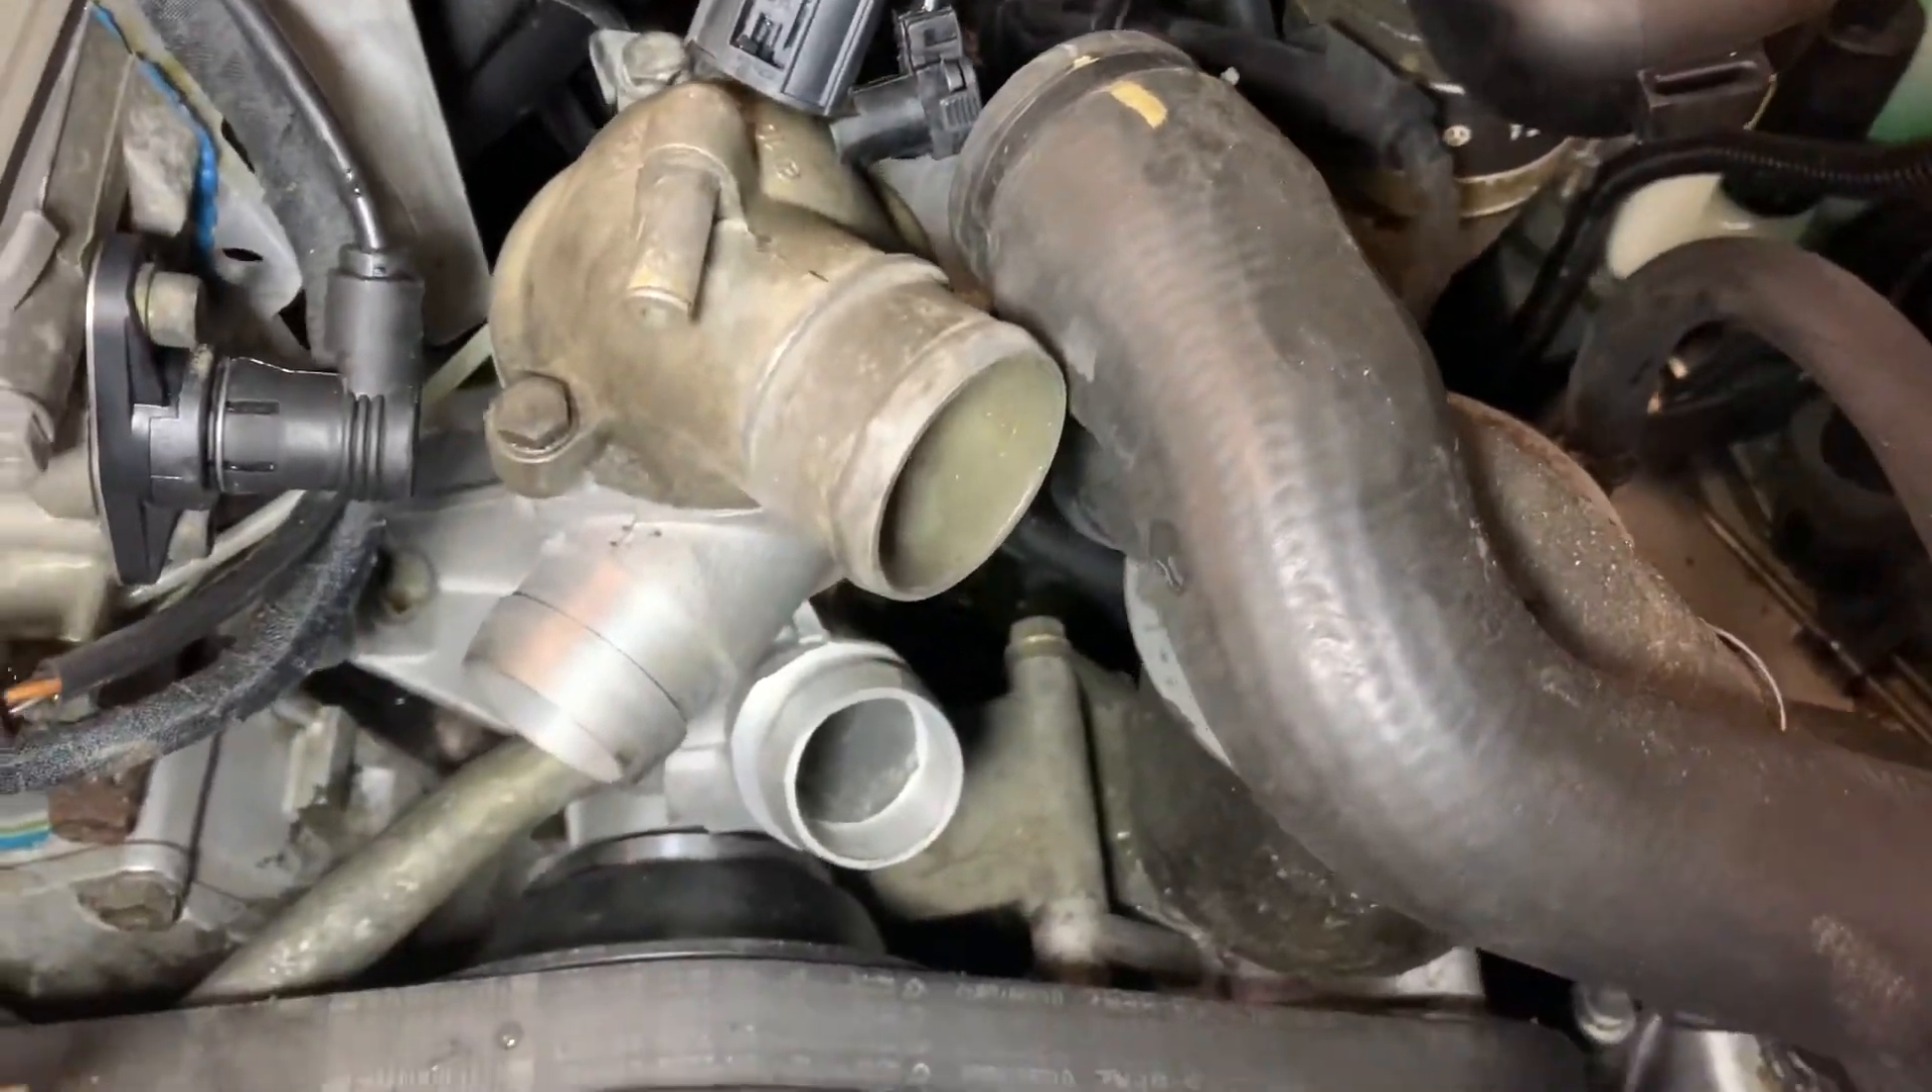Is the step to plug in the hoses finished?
No.